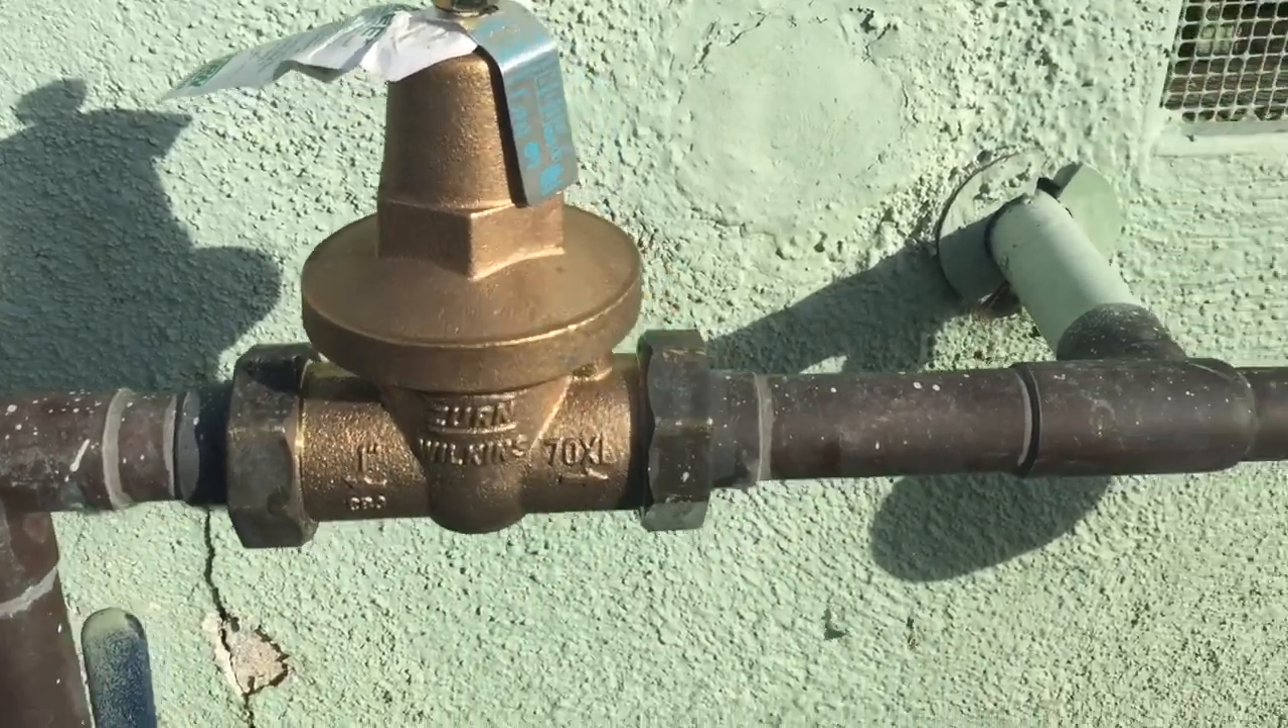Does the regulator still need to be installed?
No.